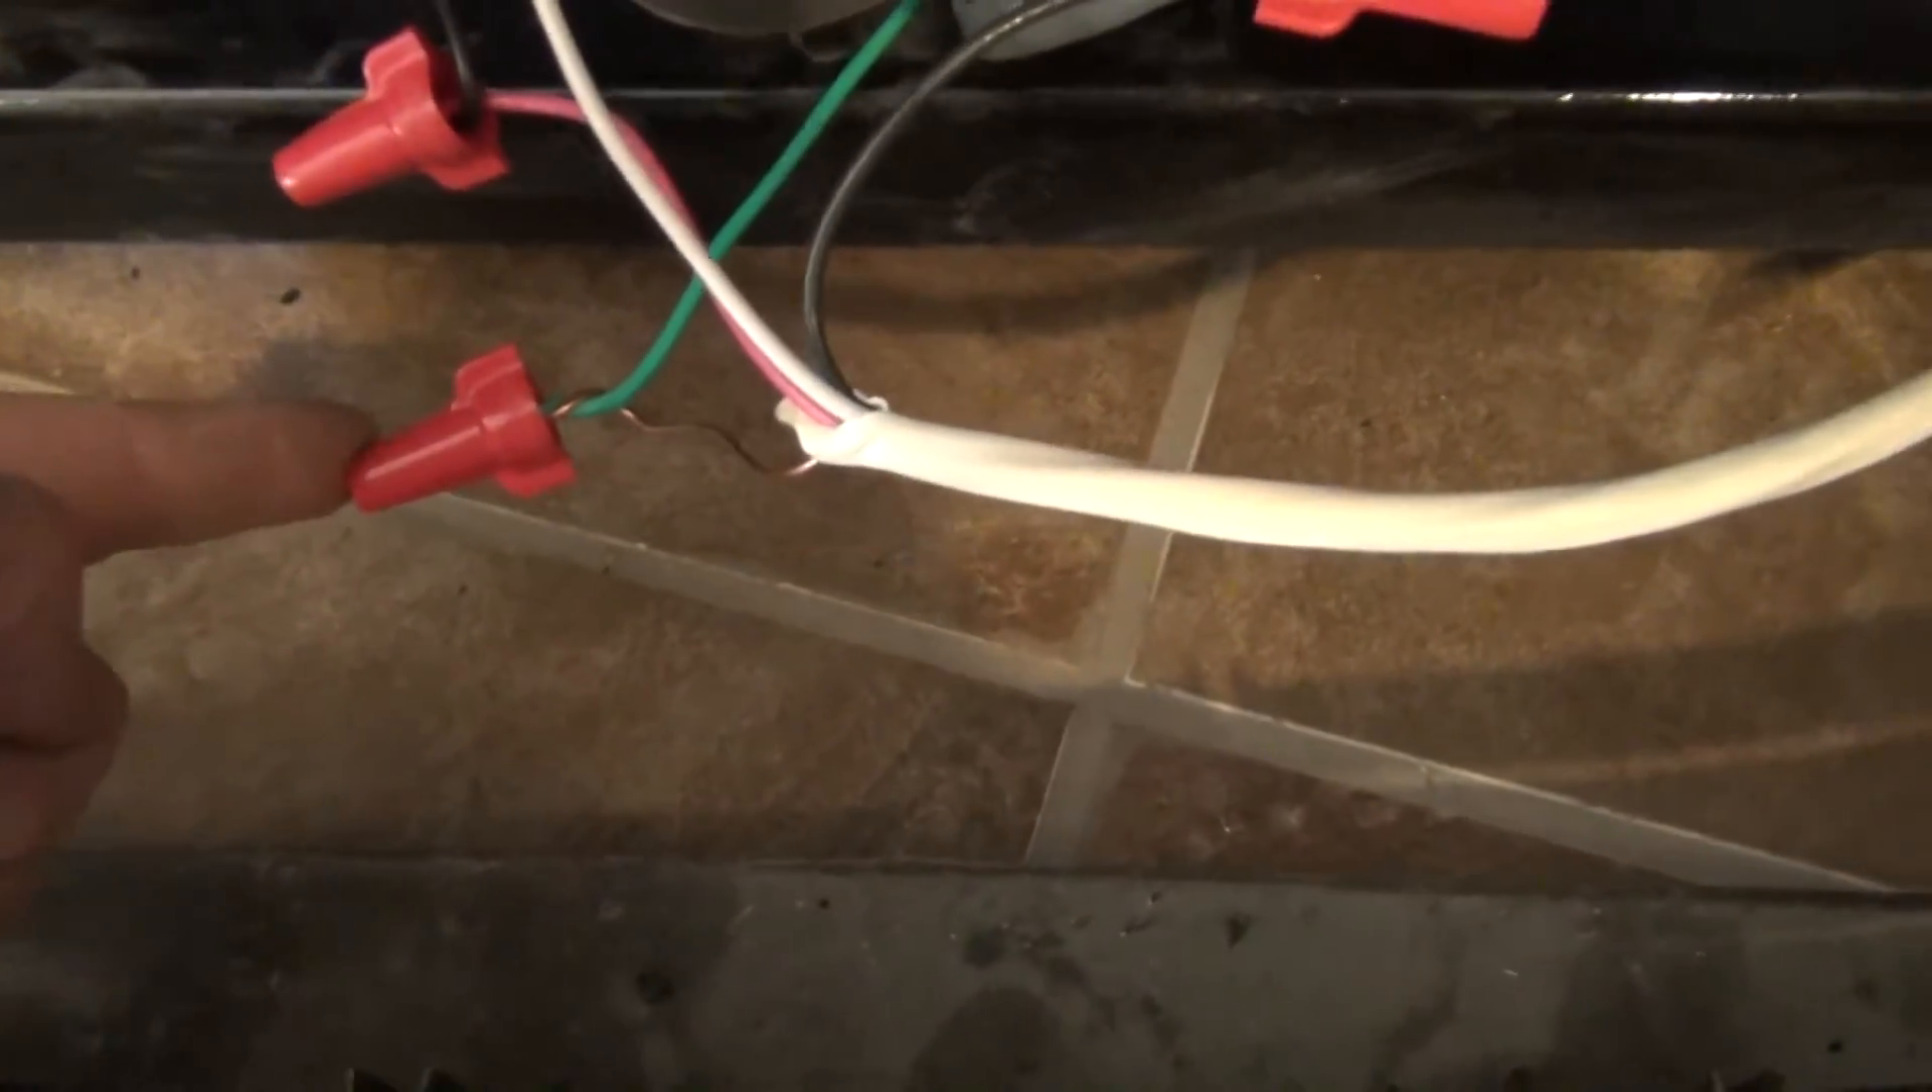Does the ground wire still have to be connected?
No.